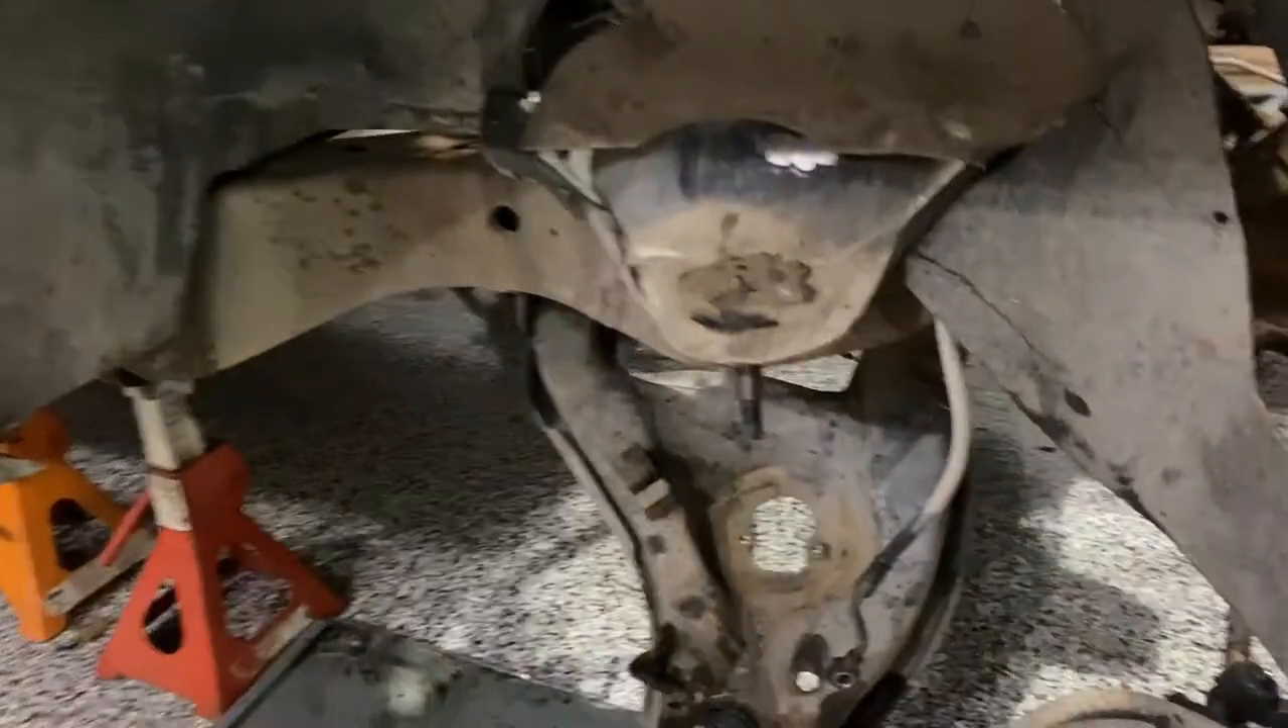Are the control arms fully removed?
No.